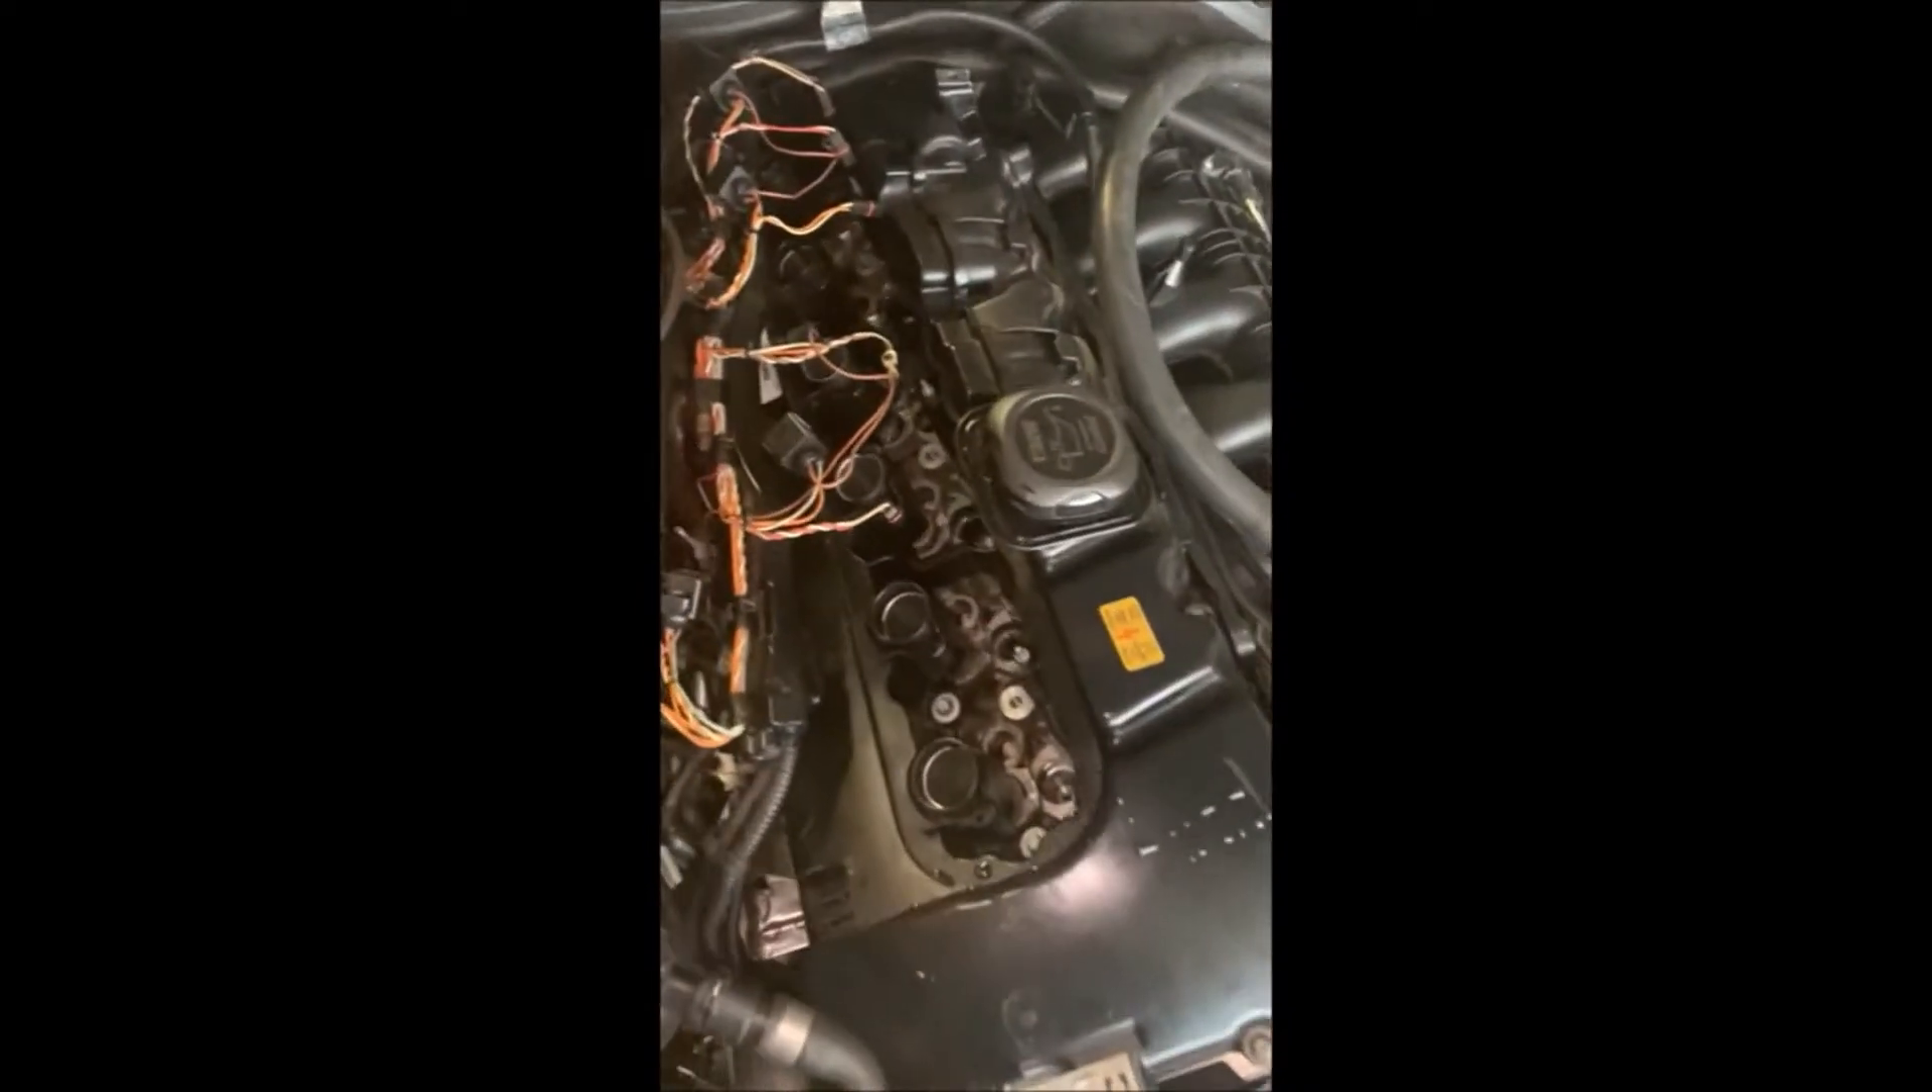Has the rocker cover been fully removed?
No.